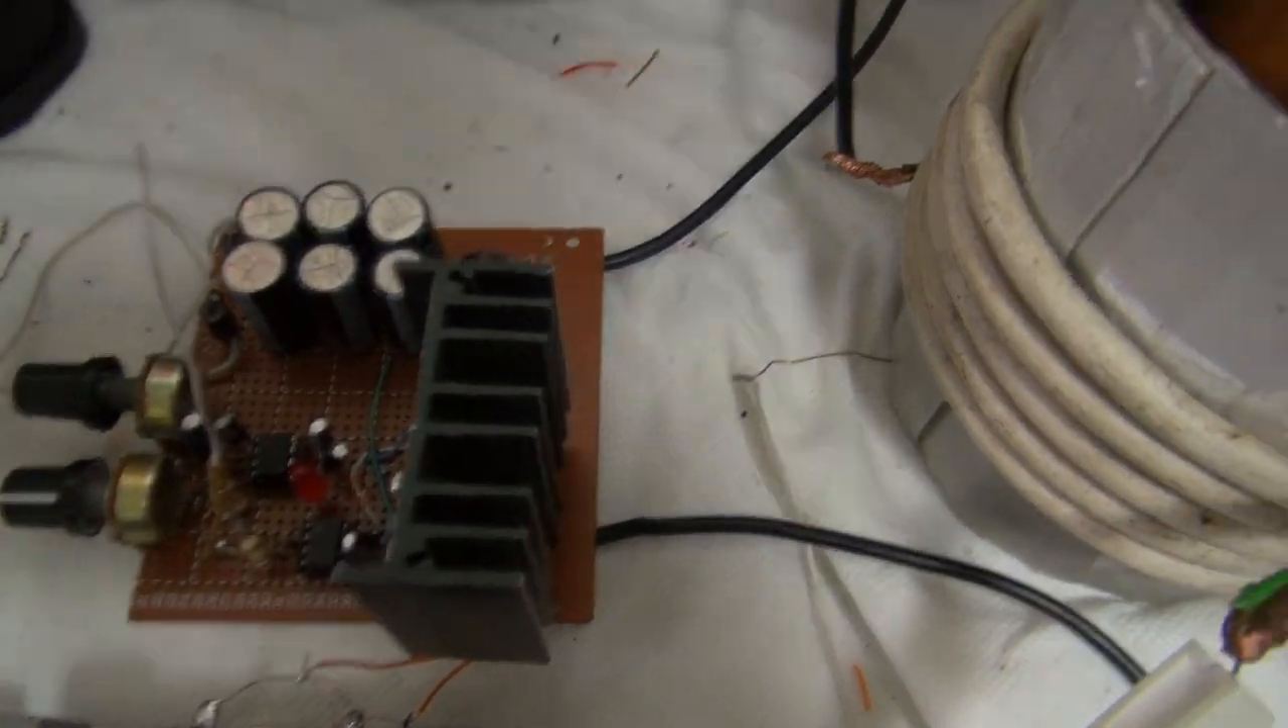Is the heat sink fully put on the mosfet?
Yes.